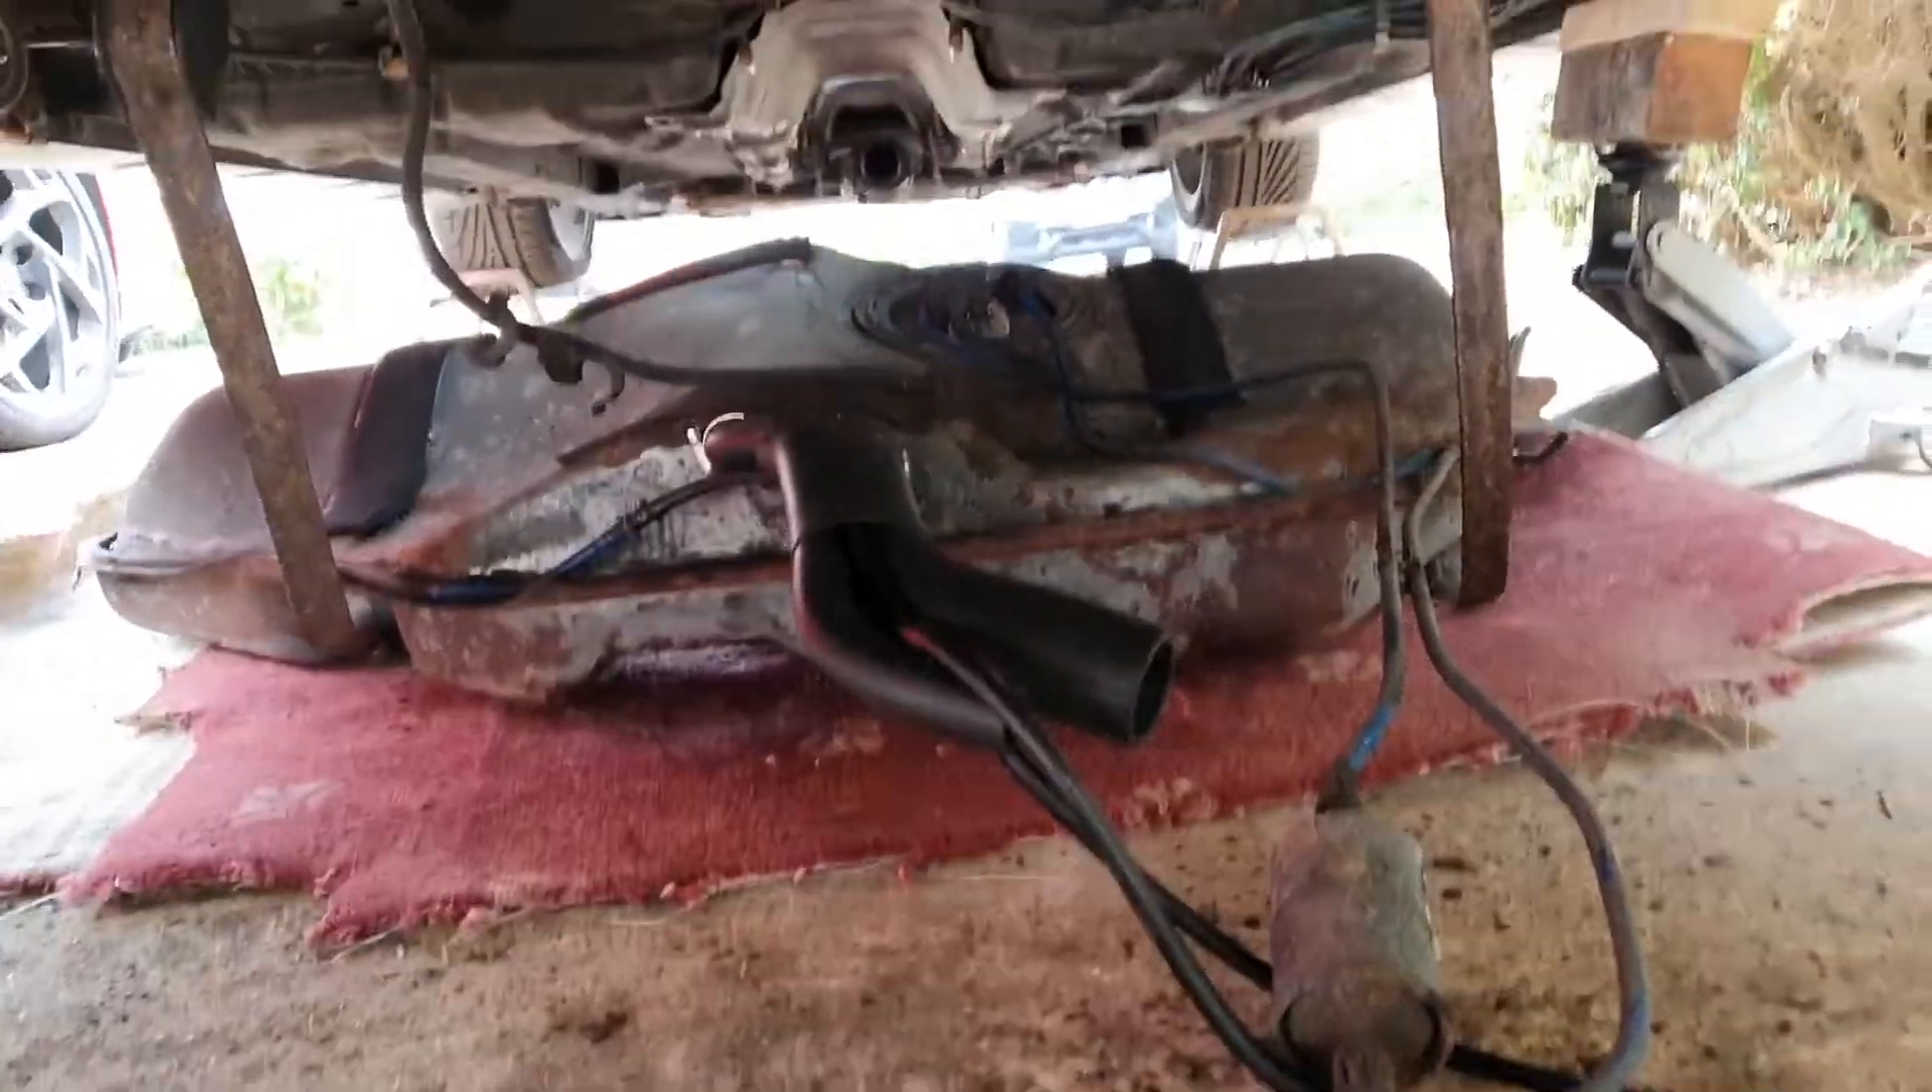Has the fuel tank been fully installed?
No.